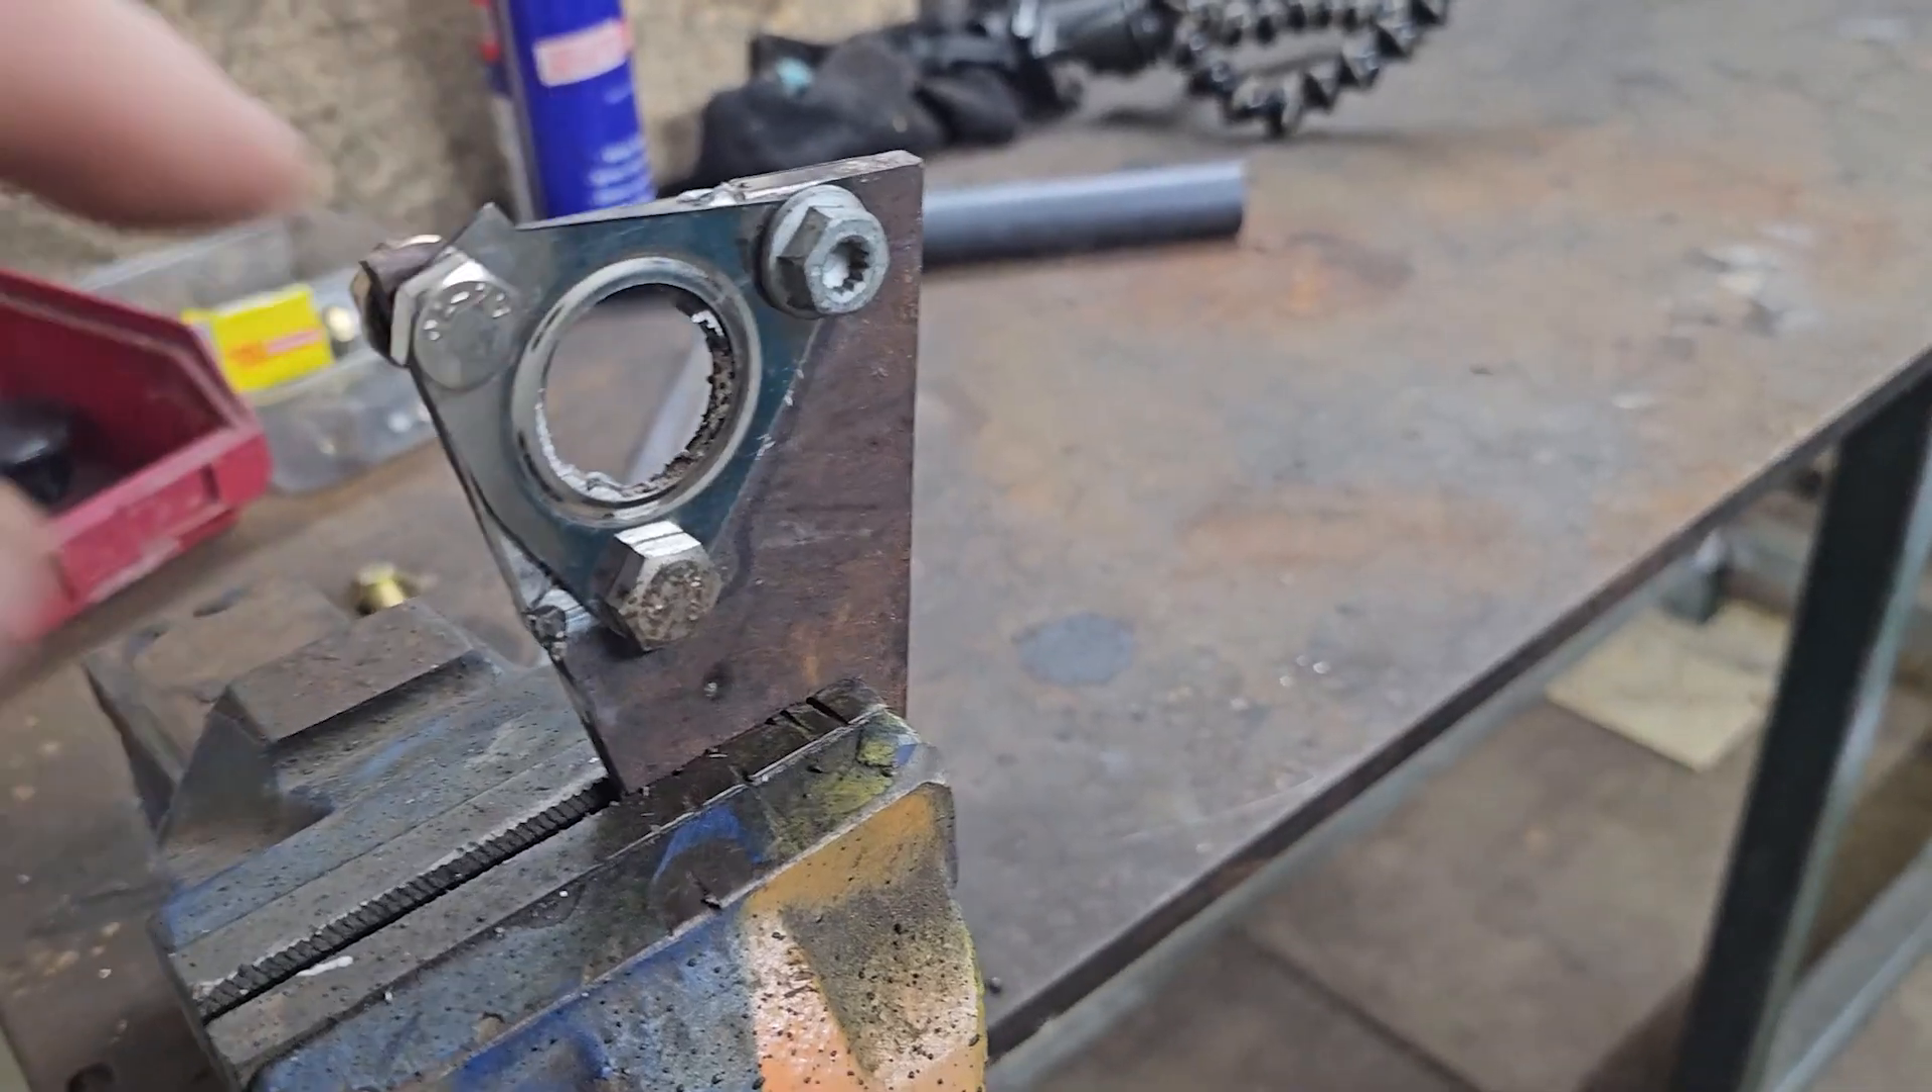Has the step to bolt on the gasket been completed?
Yes.